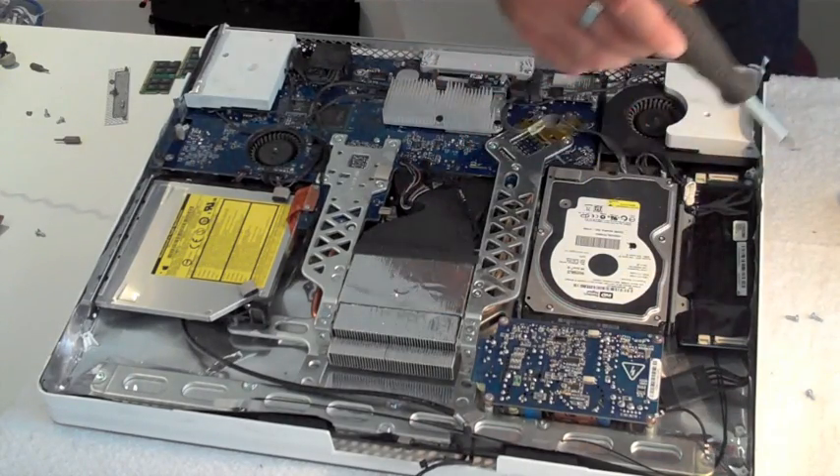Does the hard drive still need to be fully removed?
Yes.